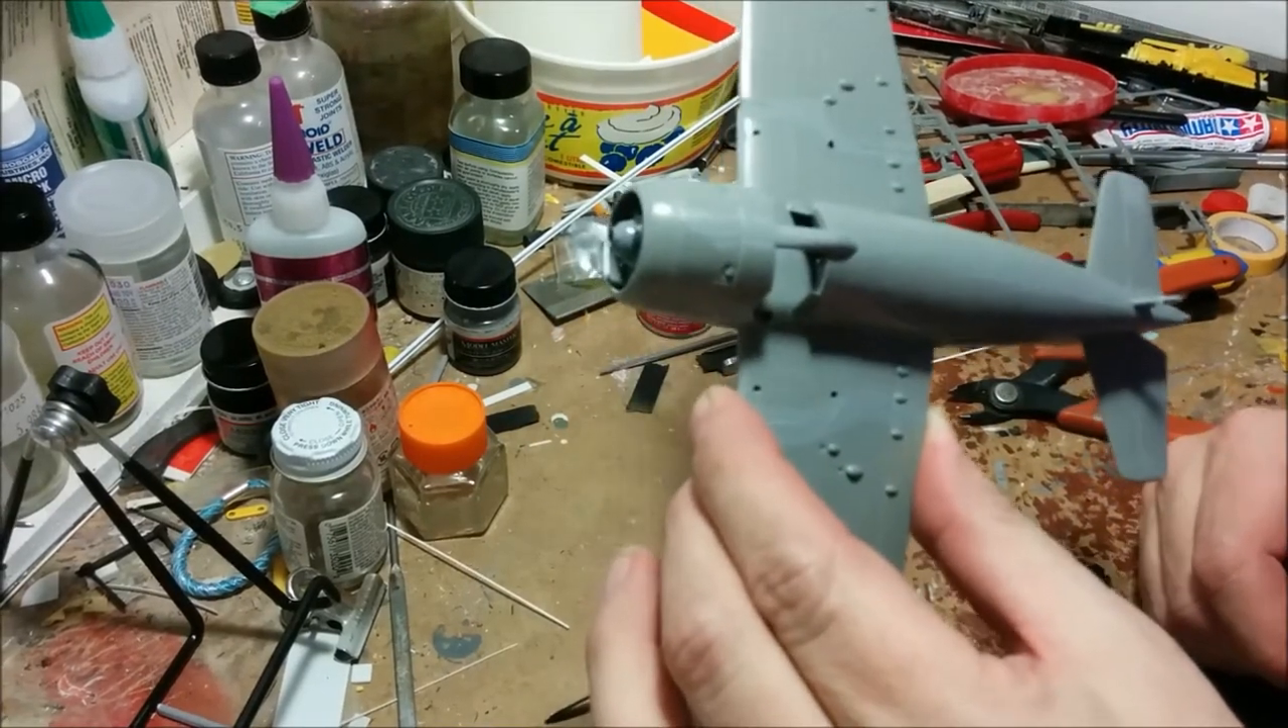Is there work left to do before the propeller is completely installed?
Yes.